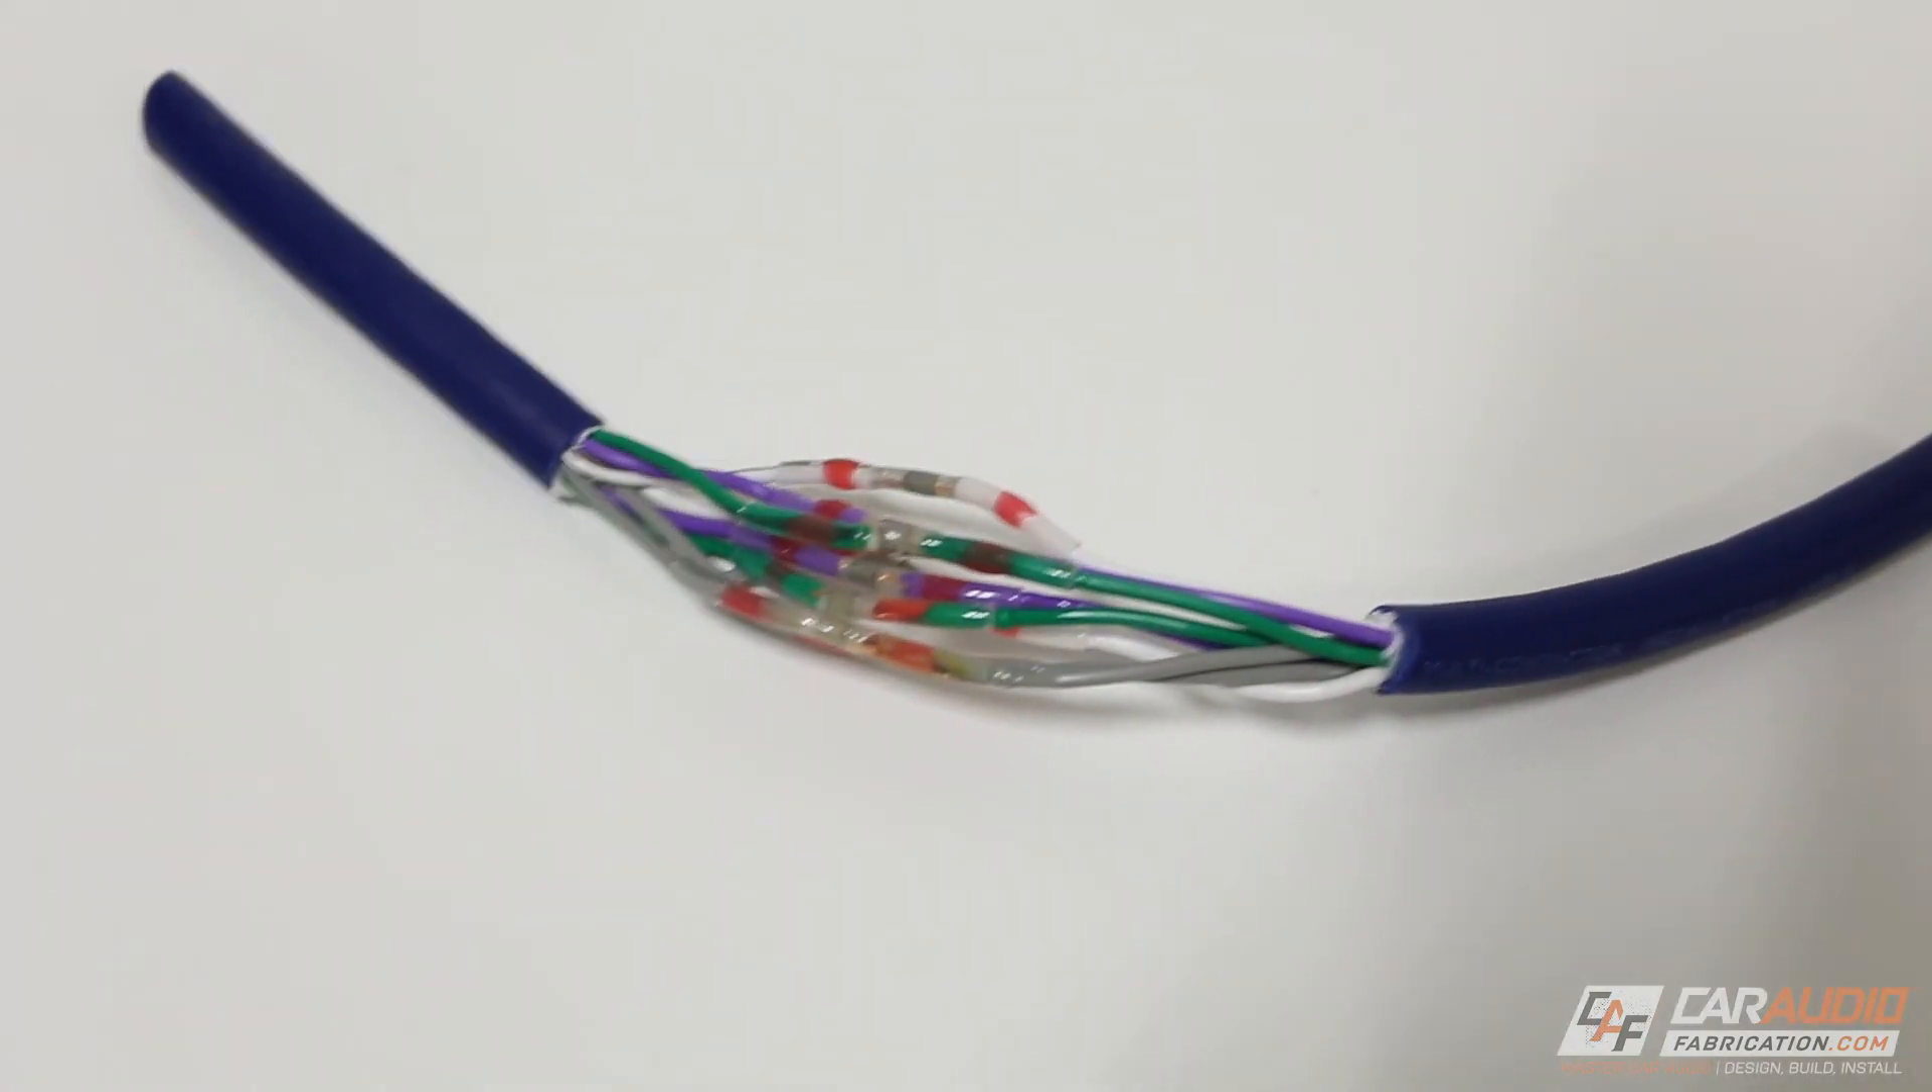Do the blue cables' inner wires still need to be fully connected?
No.